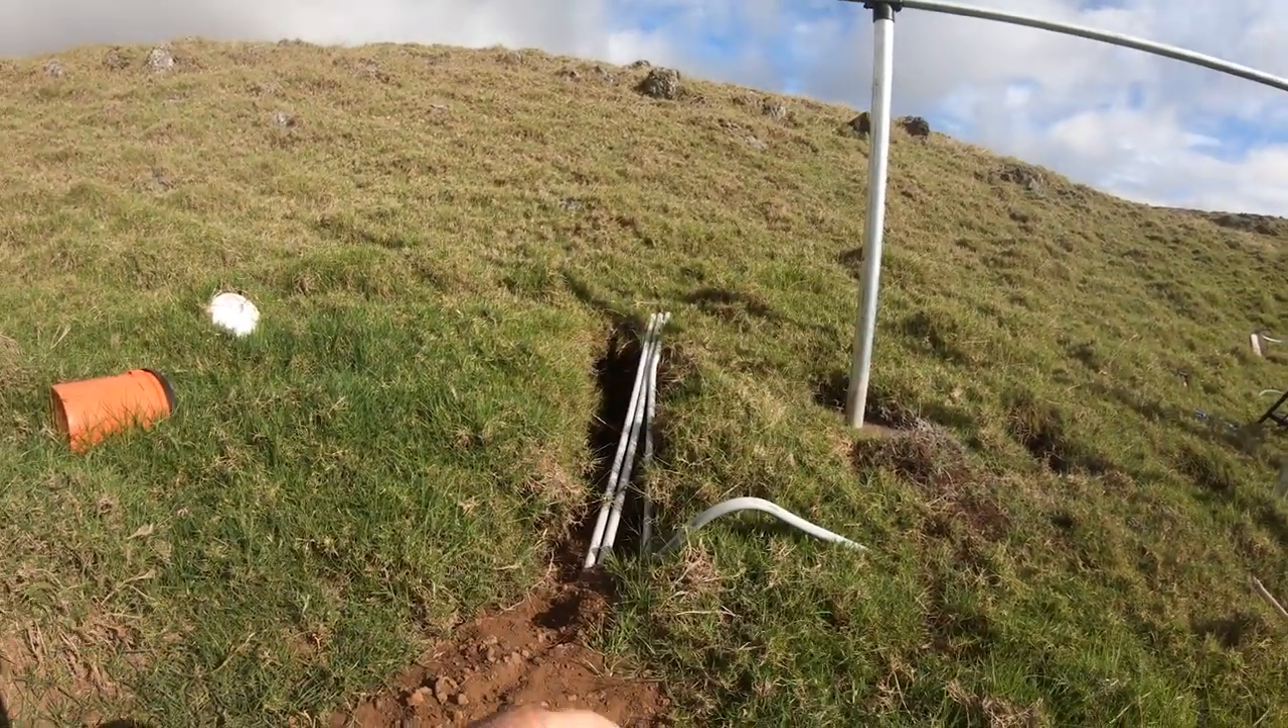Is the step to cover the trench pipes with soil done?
No.